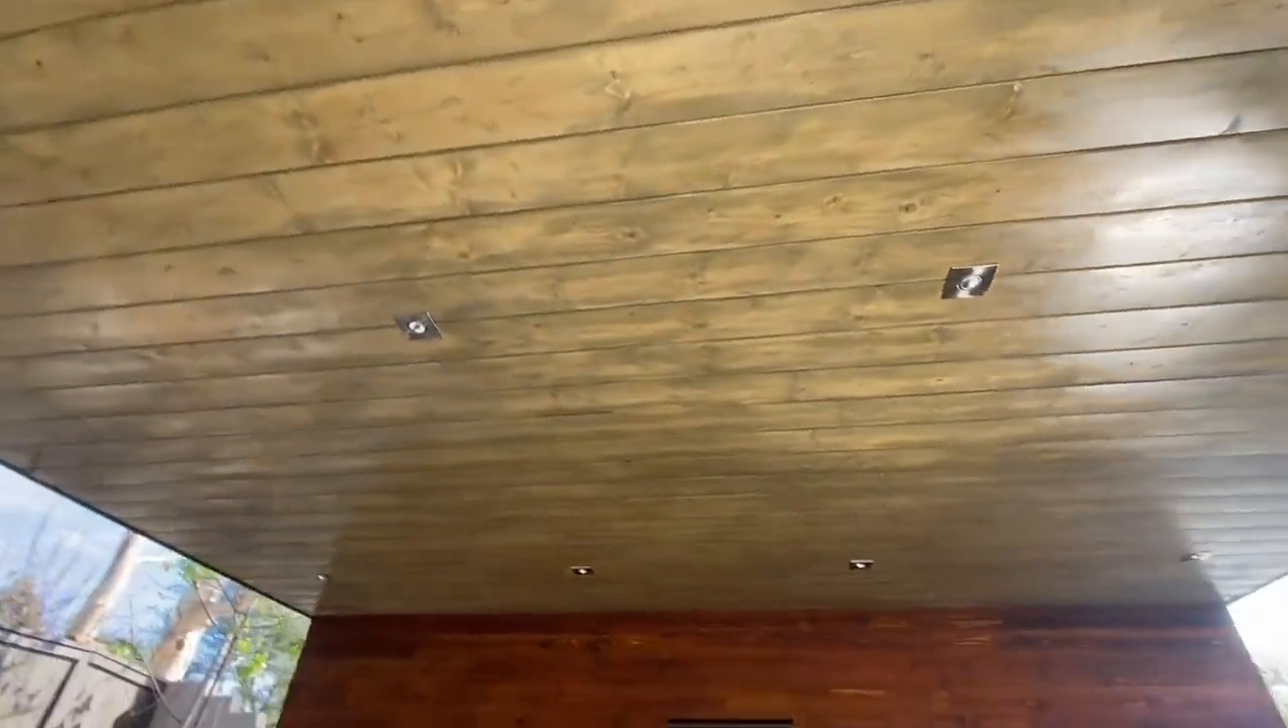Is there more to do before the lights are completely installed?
No.